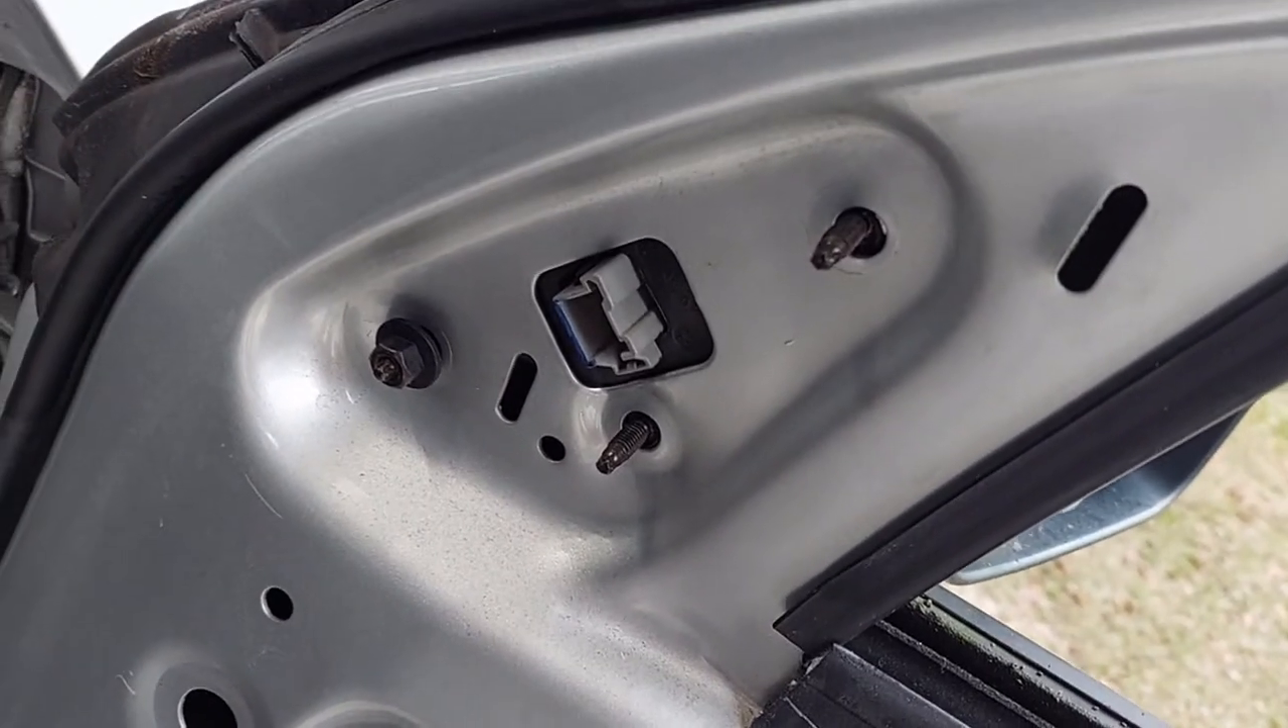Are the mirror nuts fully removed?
No.